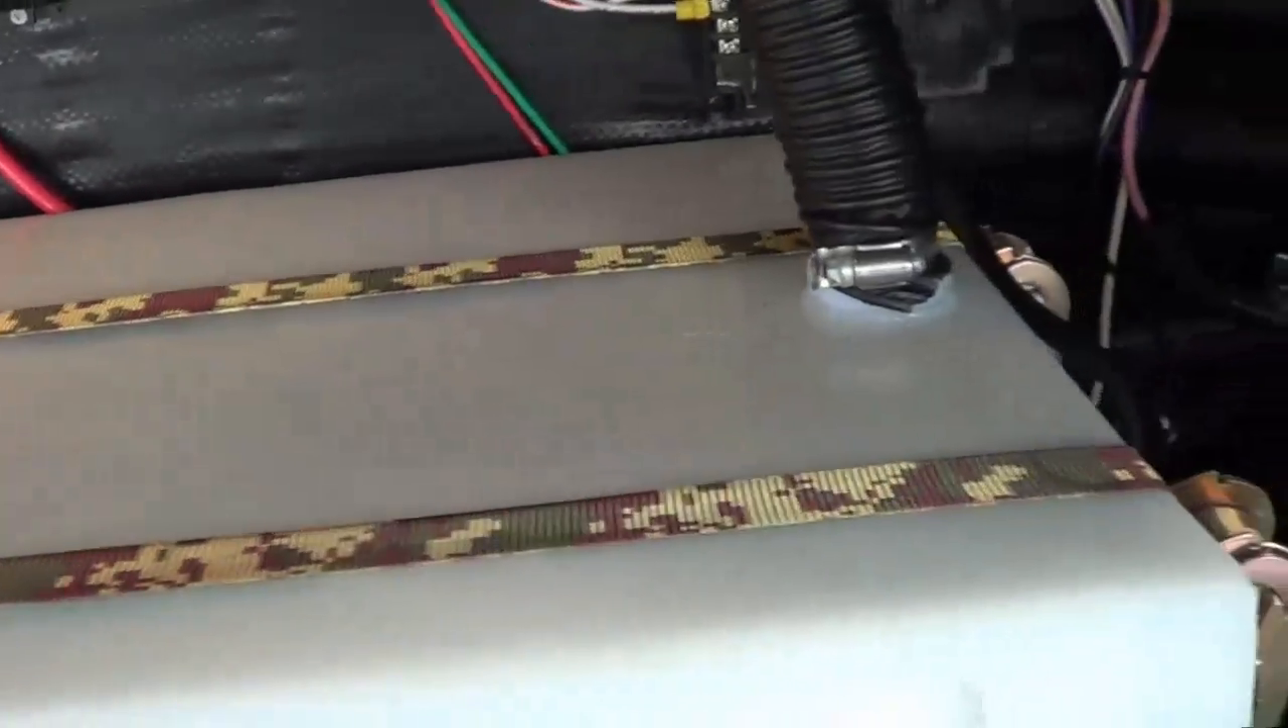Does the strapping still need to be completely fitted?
No.